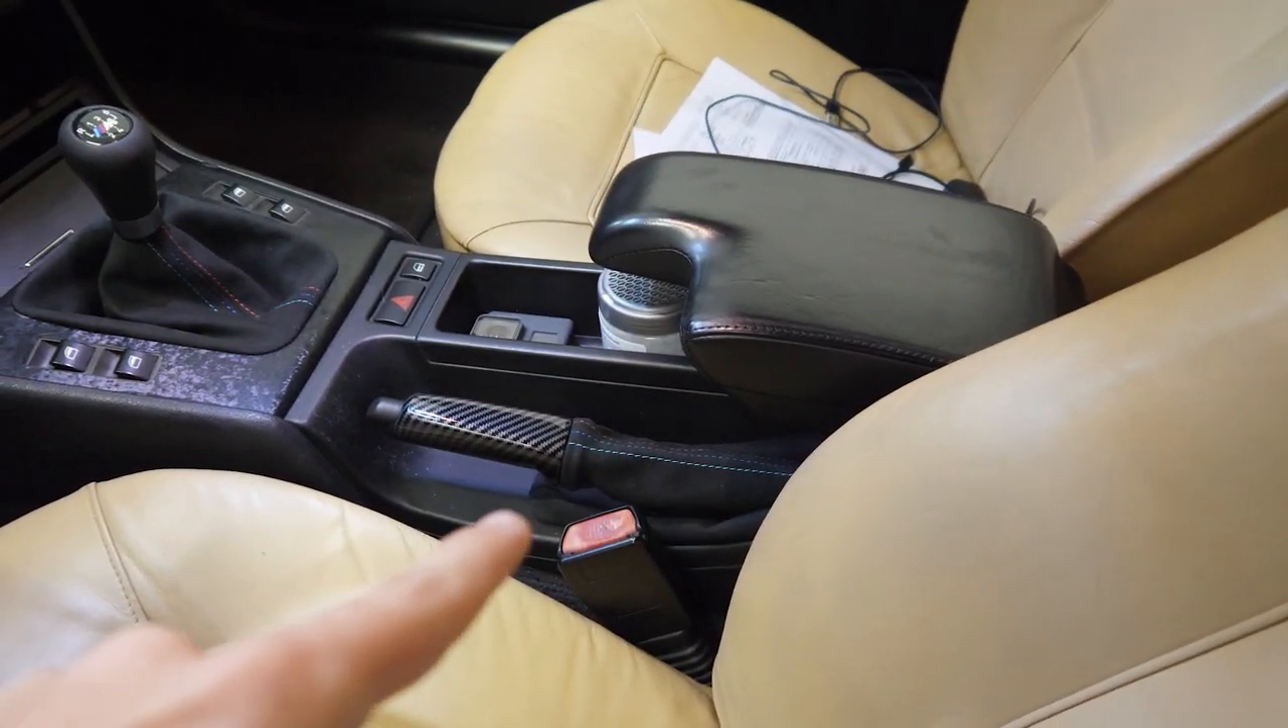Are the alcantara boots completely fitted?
Yes.